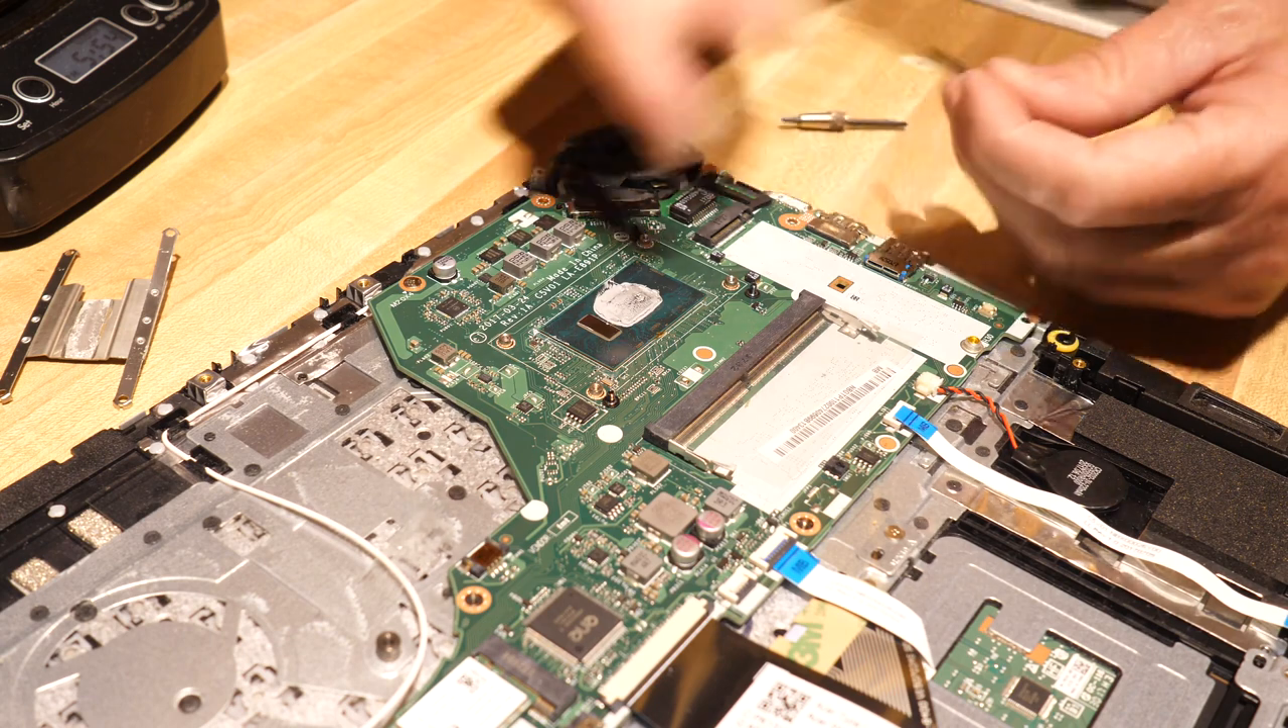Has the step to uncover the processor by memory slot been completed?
Yes.